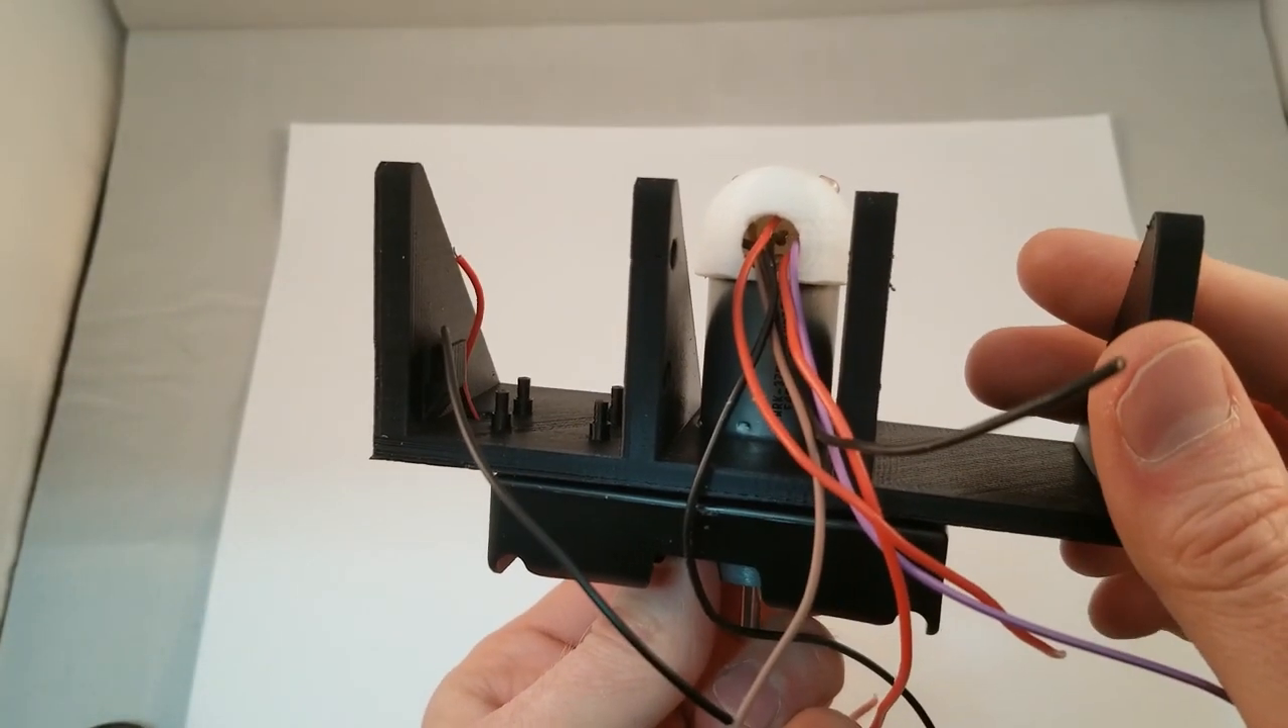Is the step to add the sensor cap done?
Yes.